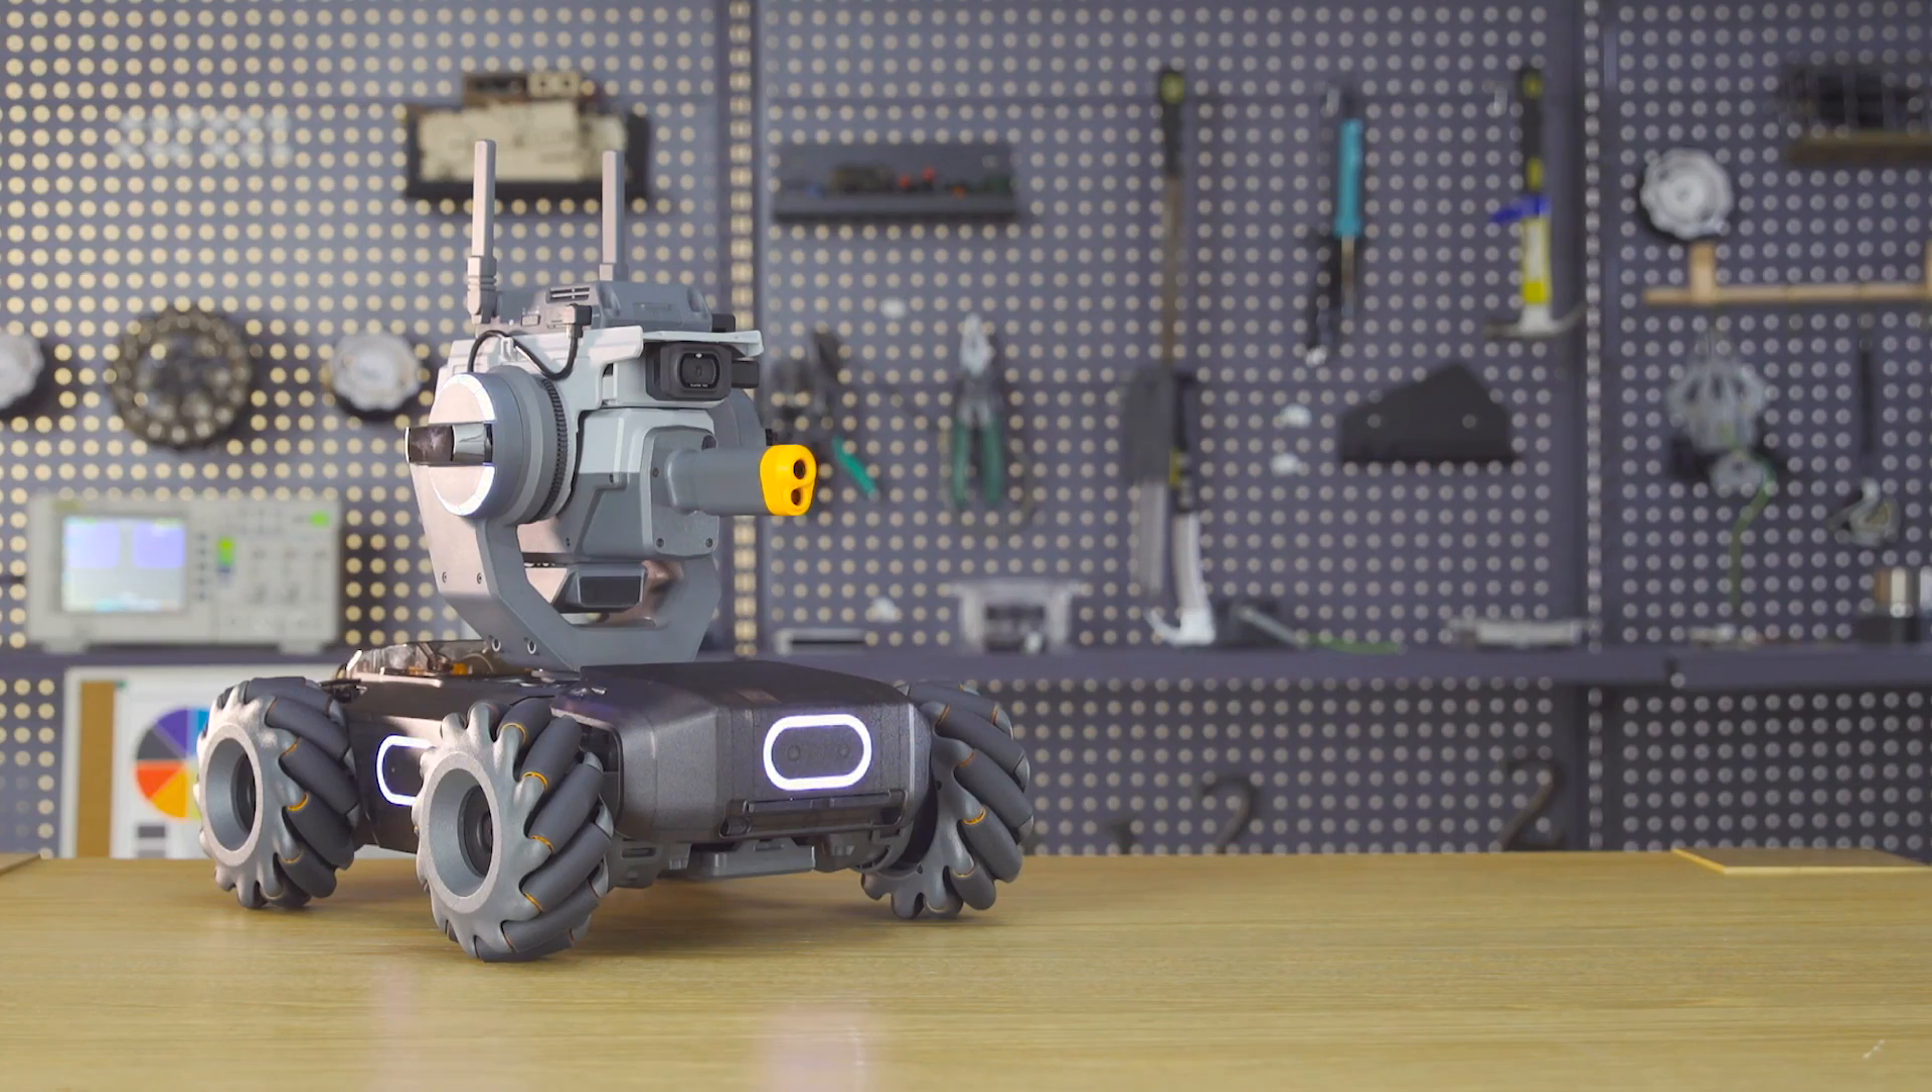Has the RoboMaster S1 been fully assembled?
Yes.